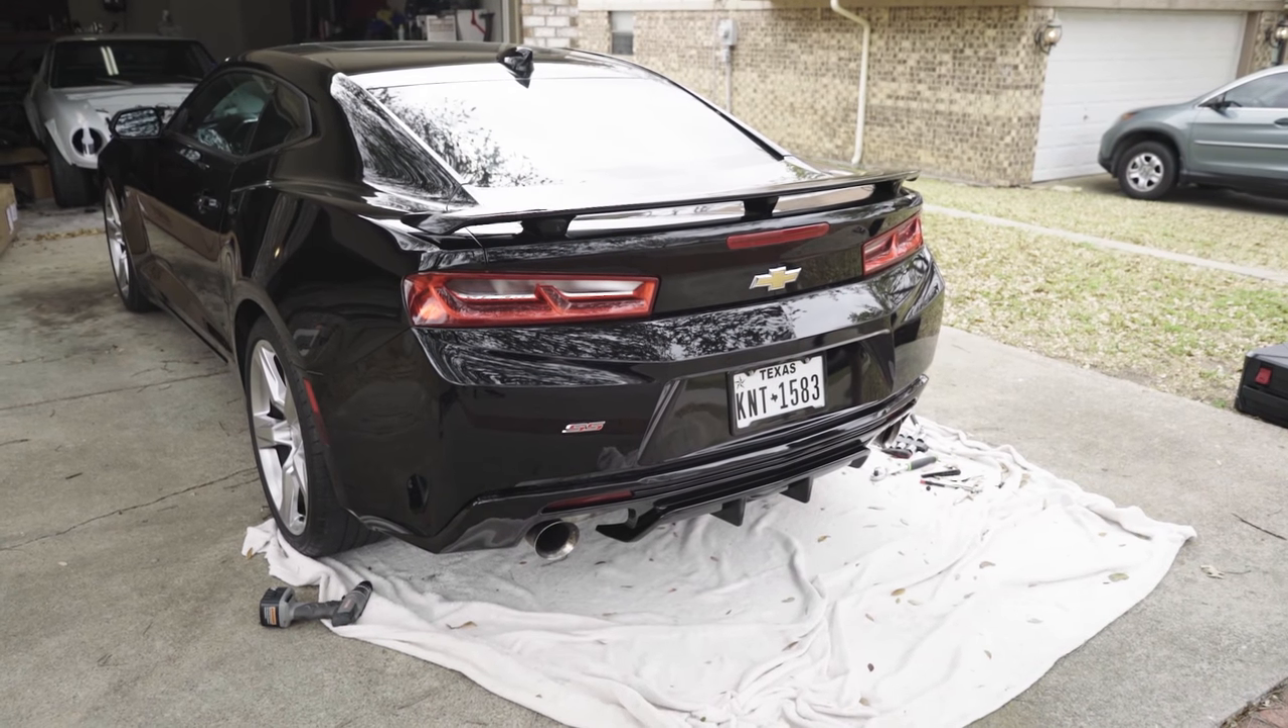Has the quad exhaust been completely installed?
No.